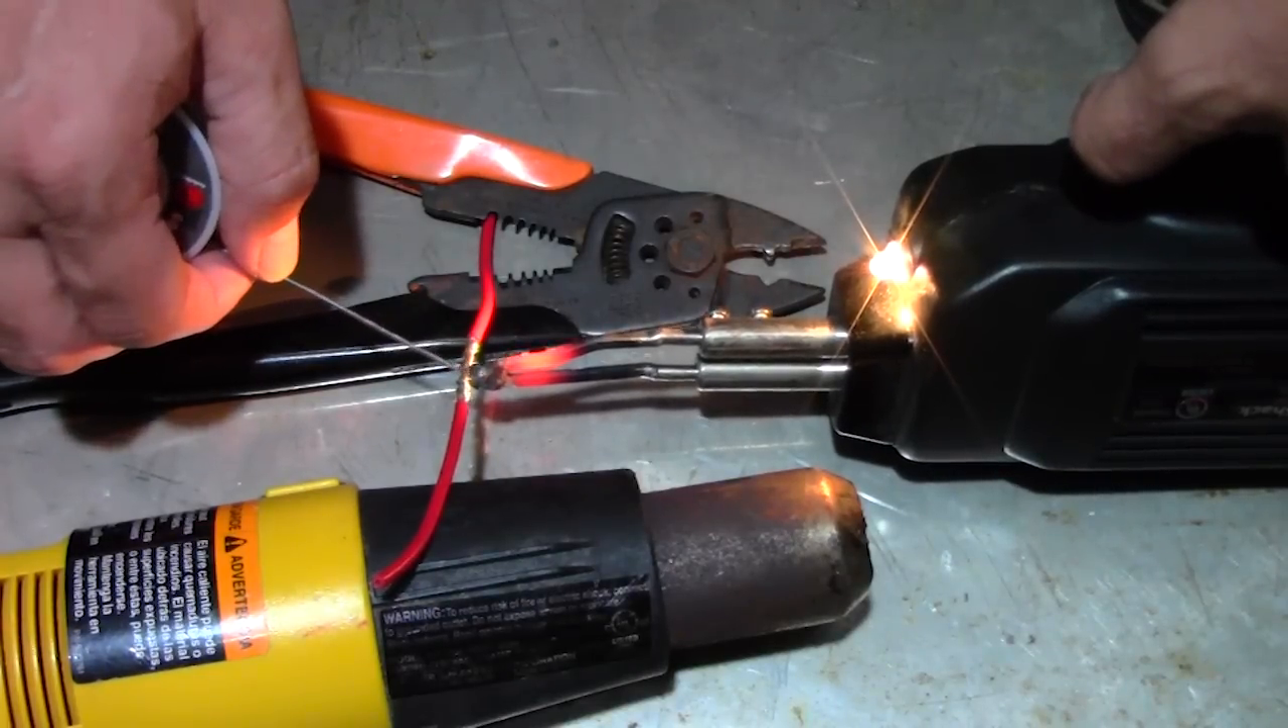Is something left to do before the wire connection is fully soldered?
Yes.